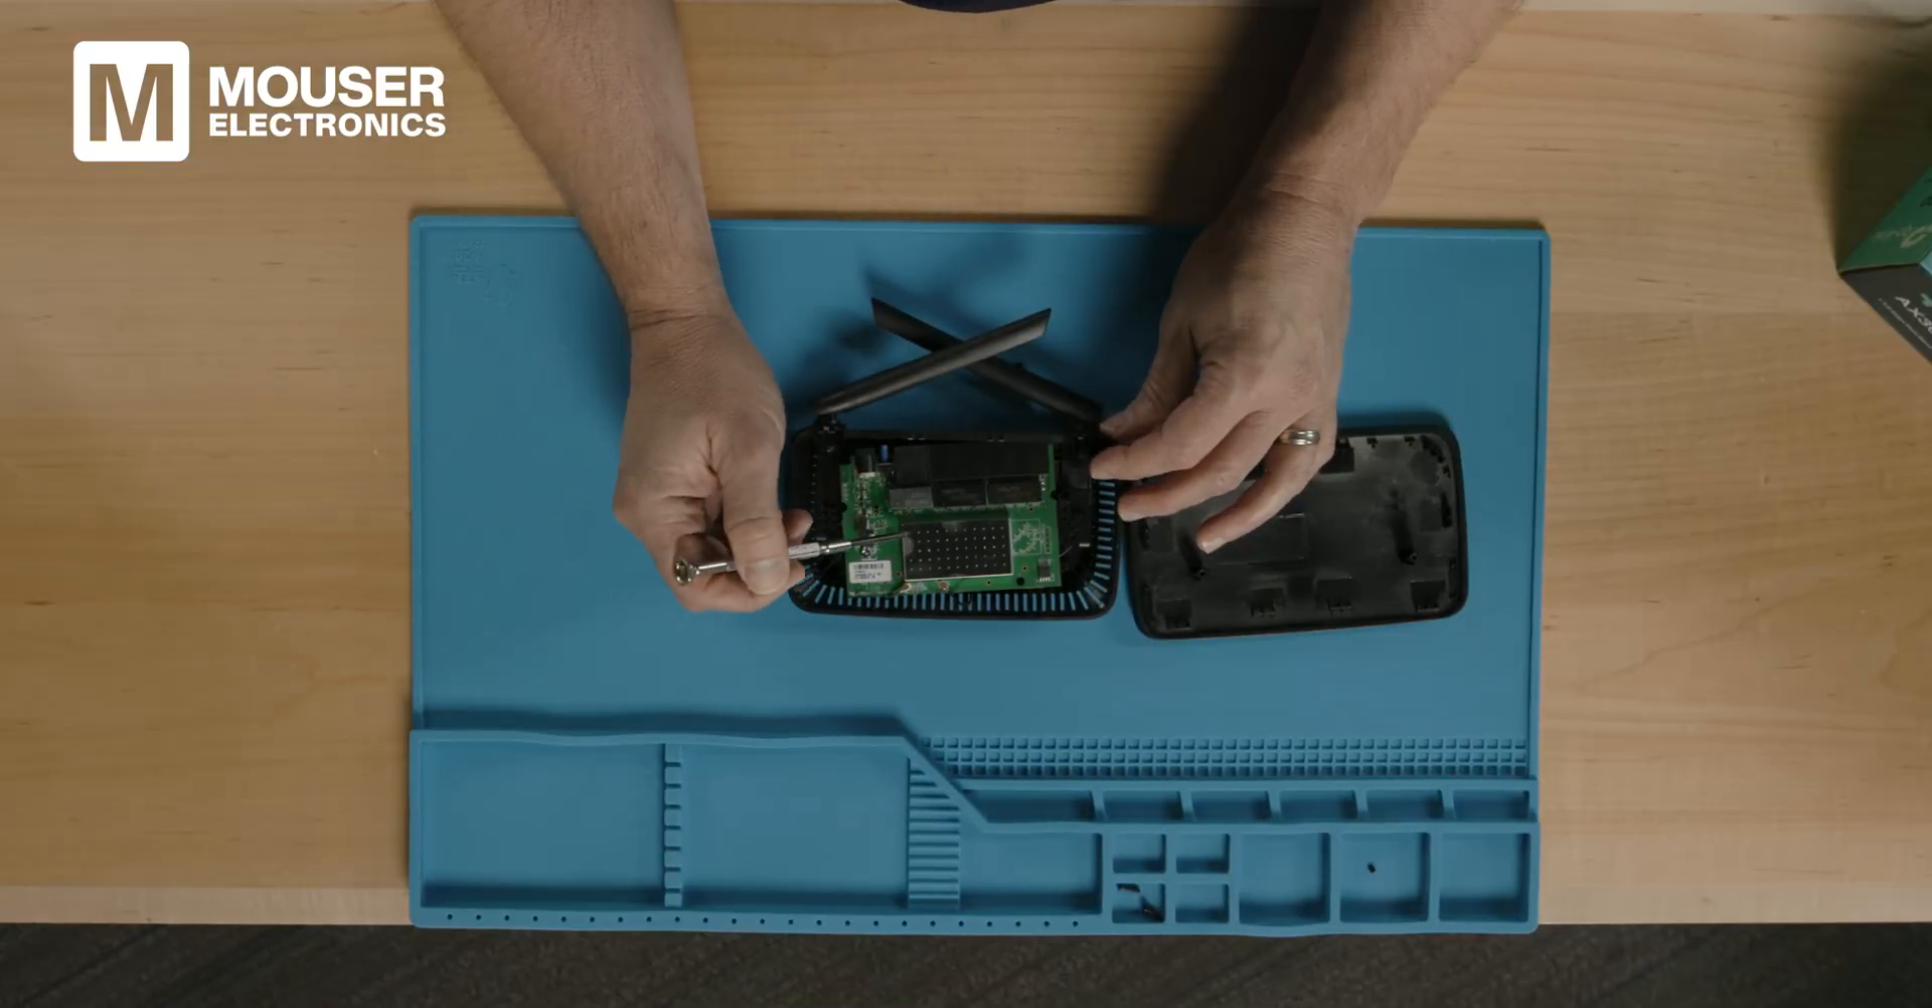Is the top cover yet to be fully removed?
No.